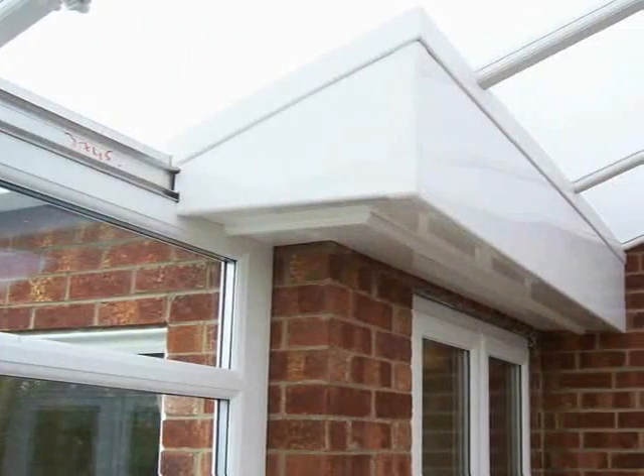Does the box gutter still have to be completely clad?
No.